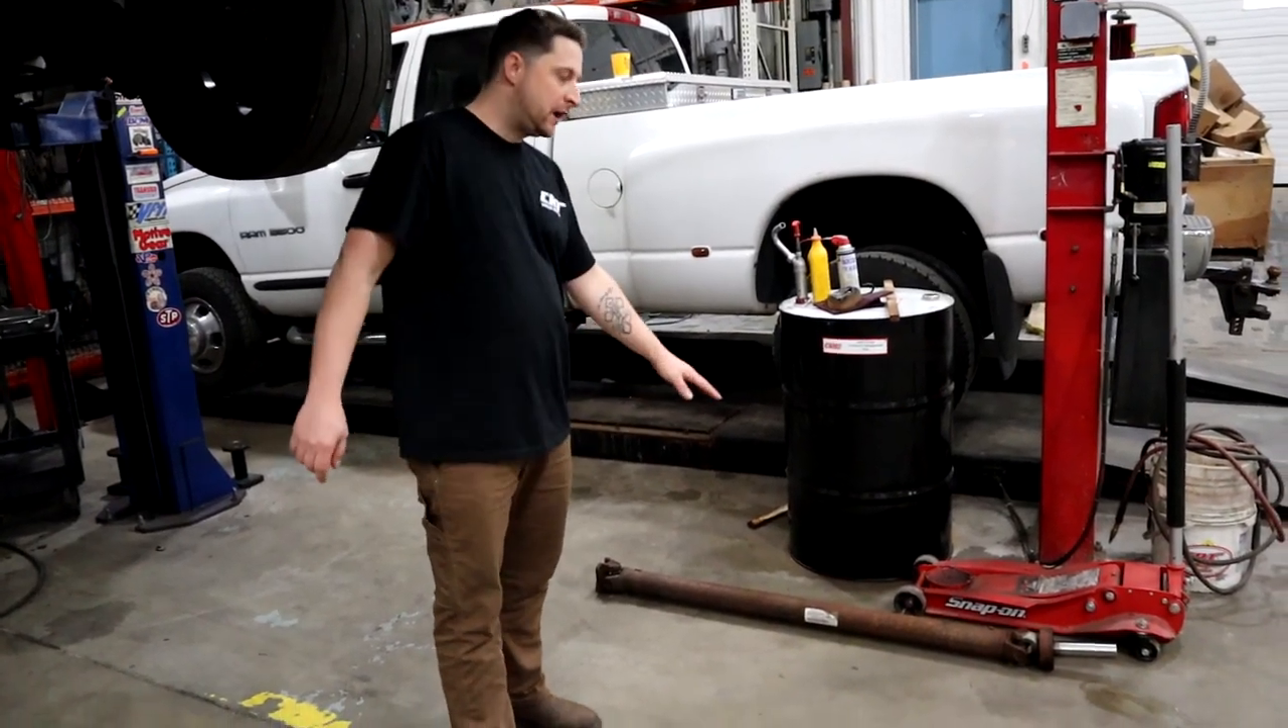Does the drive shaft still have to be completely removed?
No.